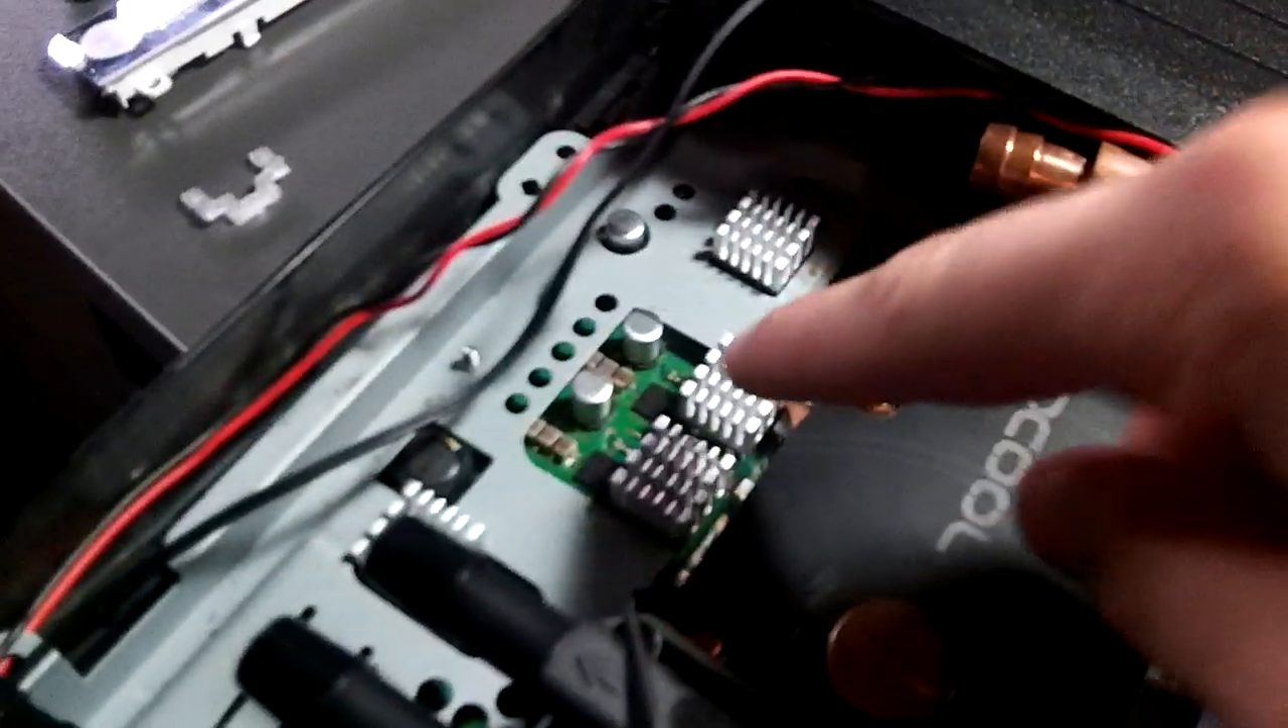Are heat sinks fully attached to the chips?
Yes.